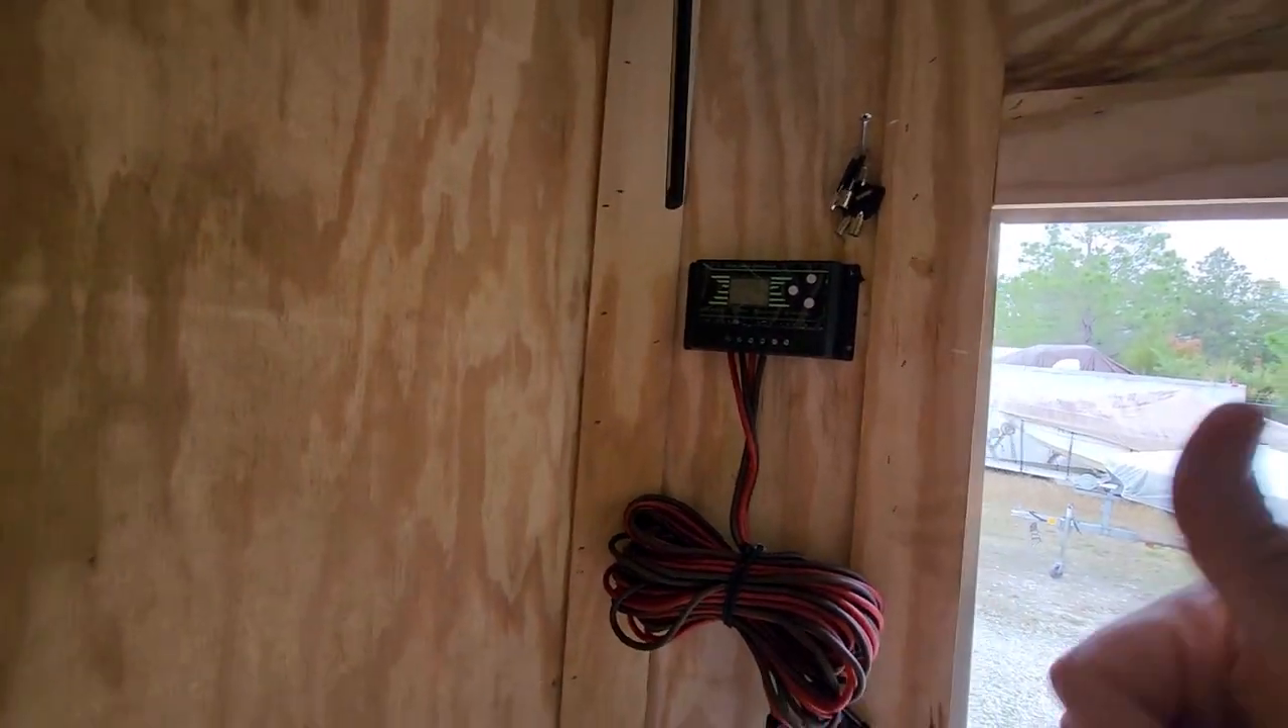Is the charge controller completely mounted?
Yes.